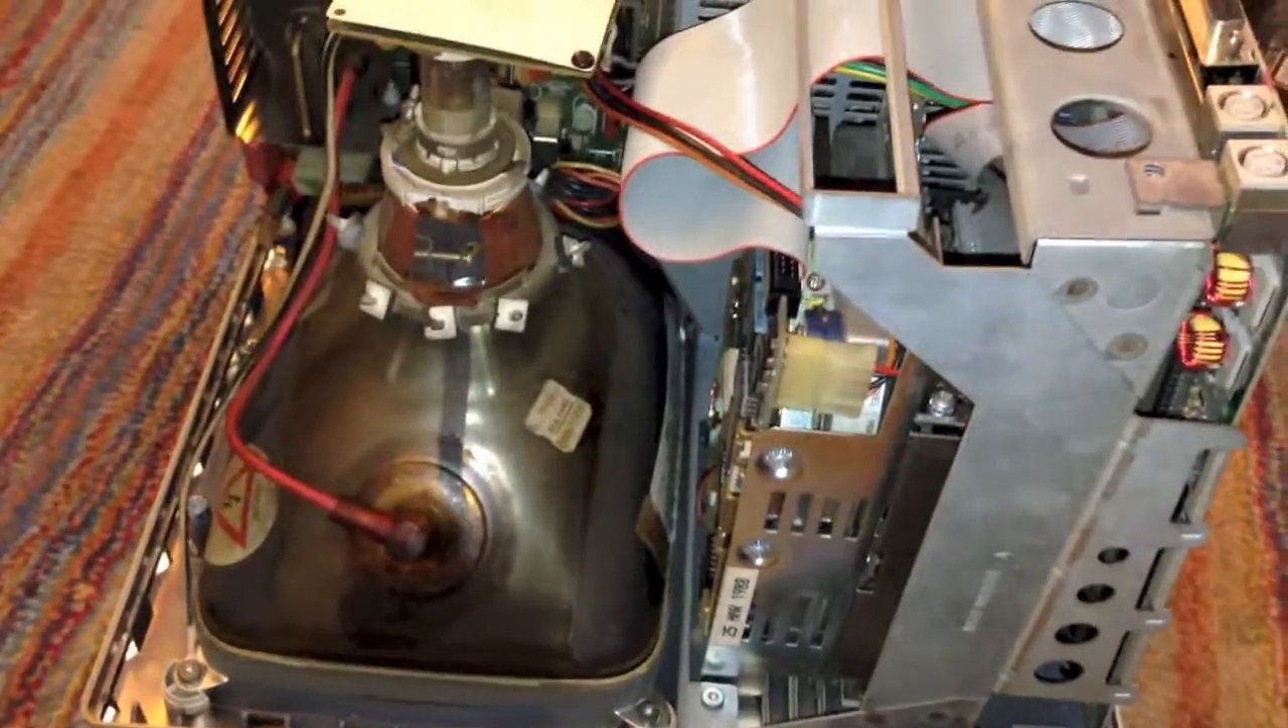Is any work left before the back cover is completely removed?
No.